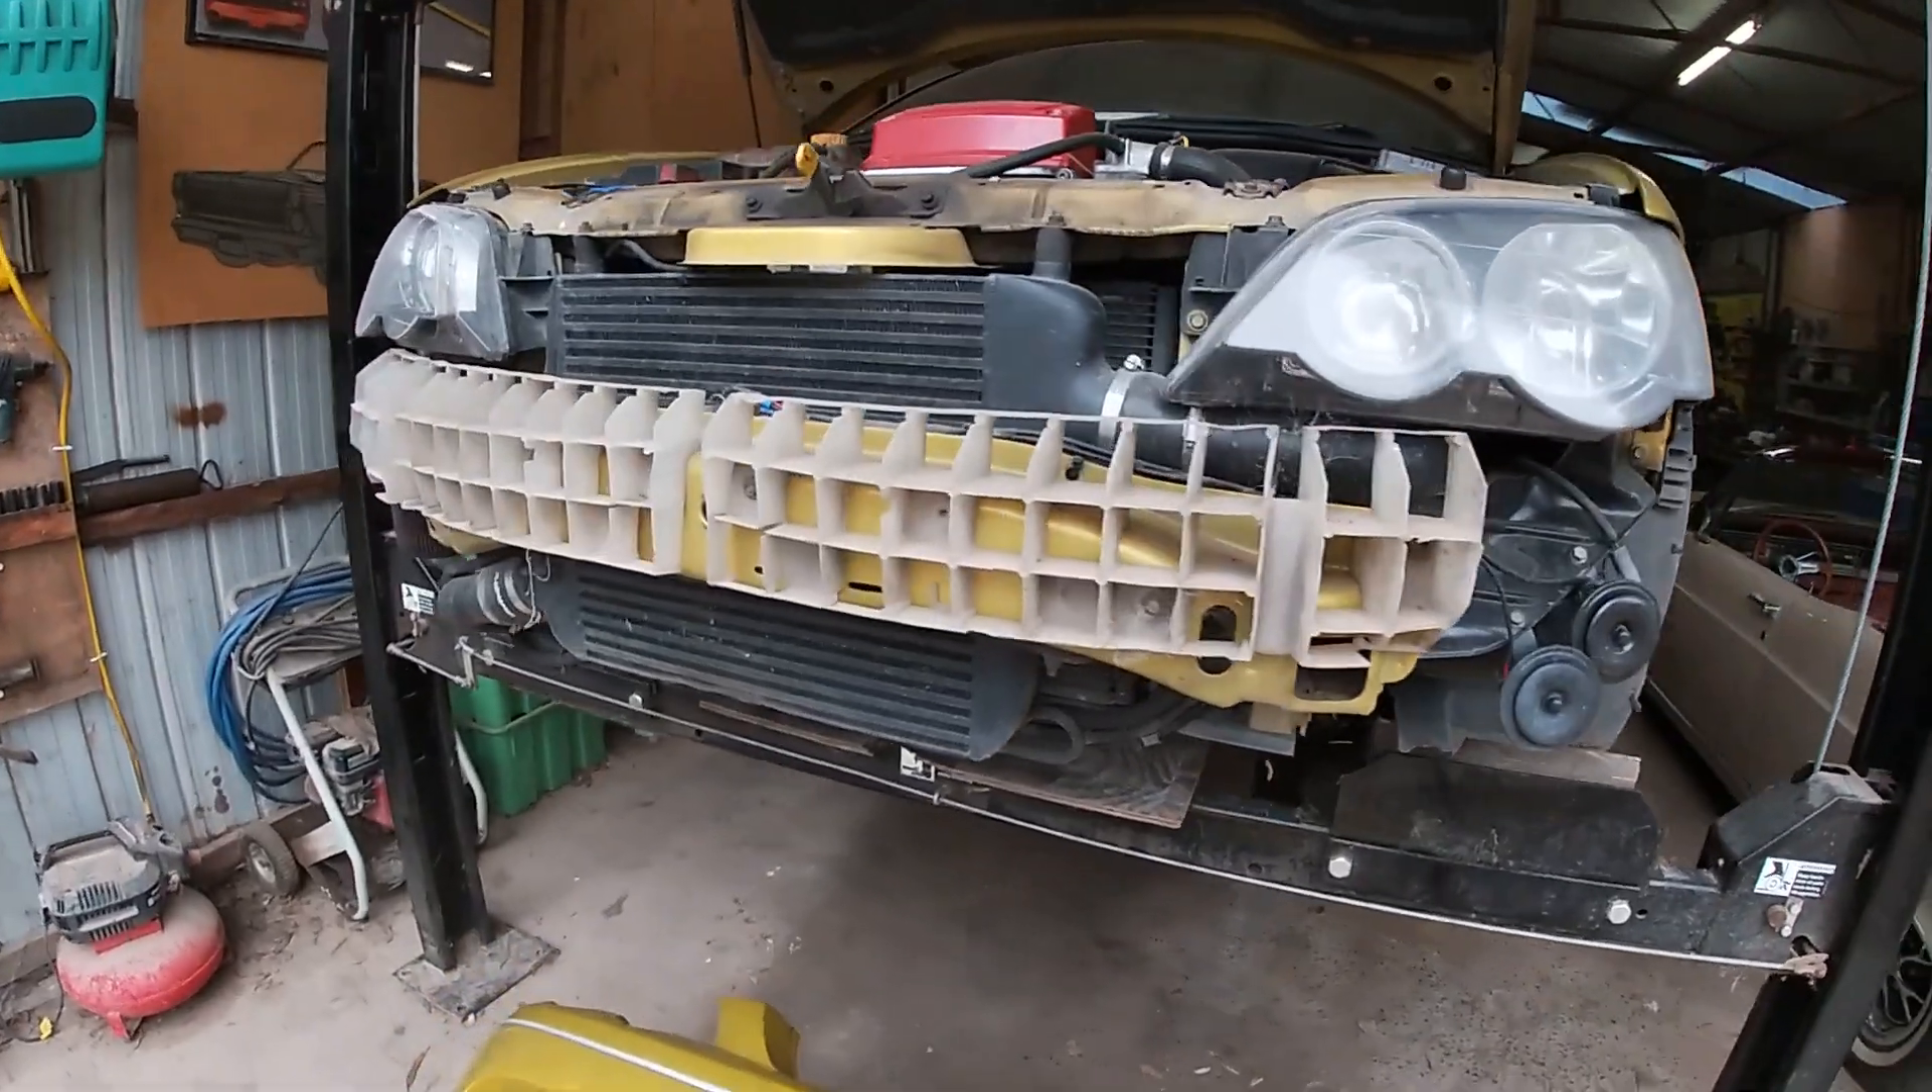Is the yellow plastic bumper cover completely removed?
Yes.